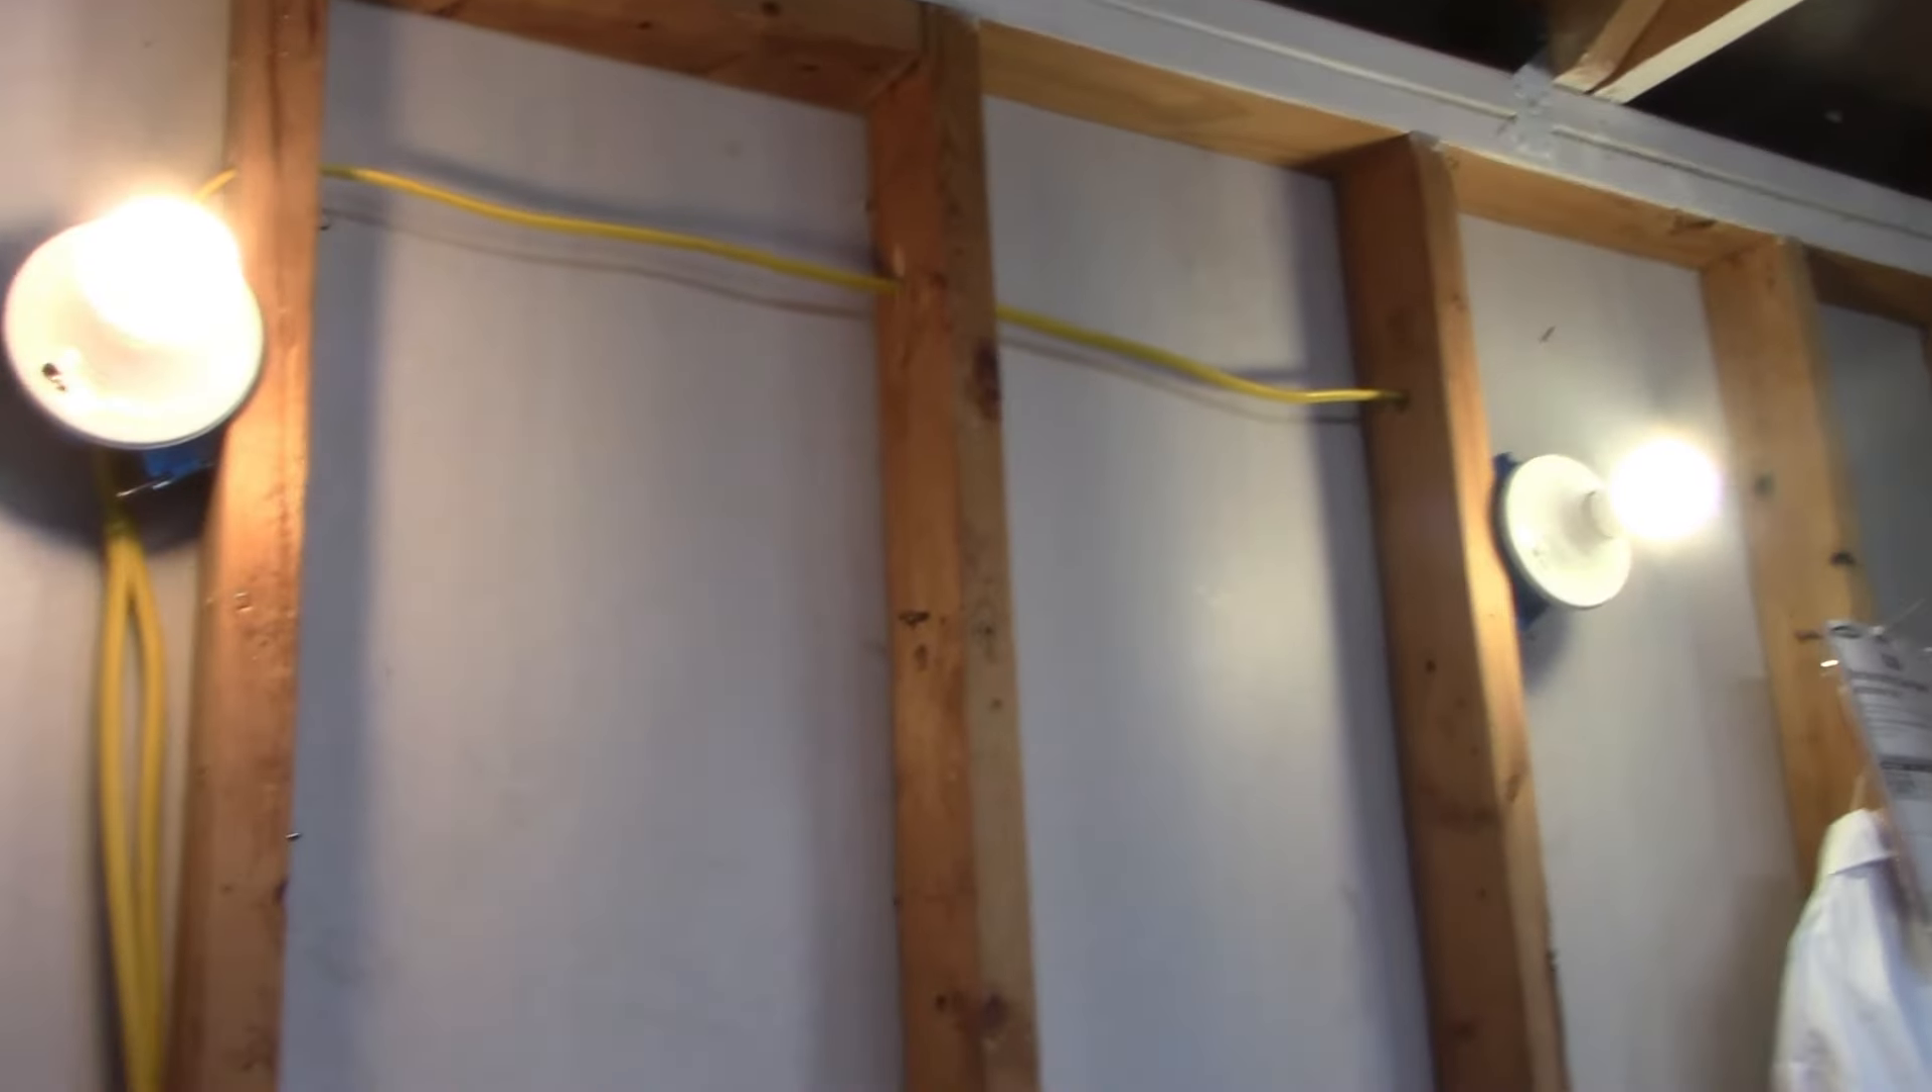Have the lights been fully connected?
Yes.